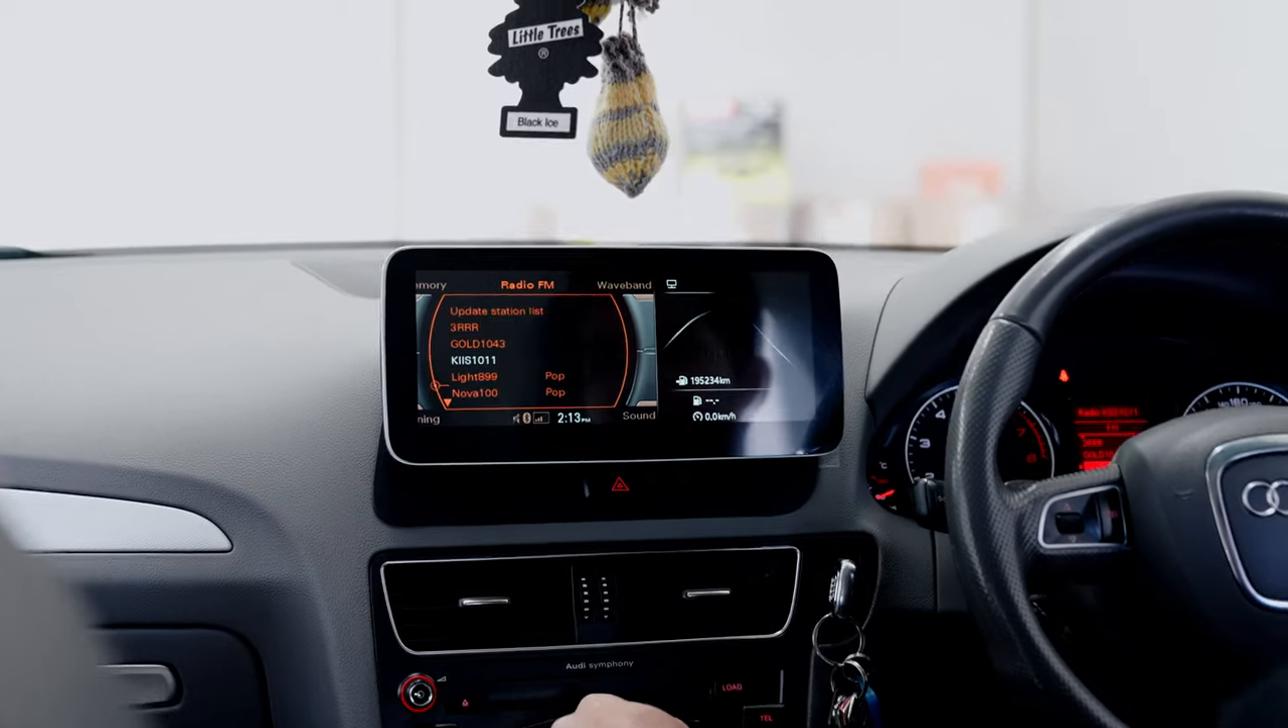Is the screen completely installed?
Yes.